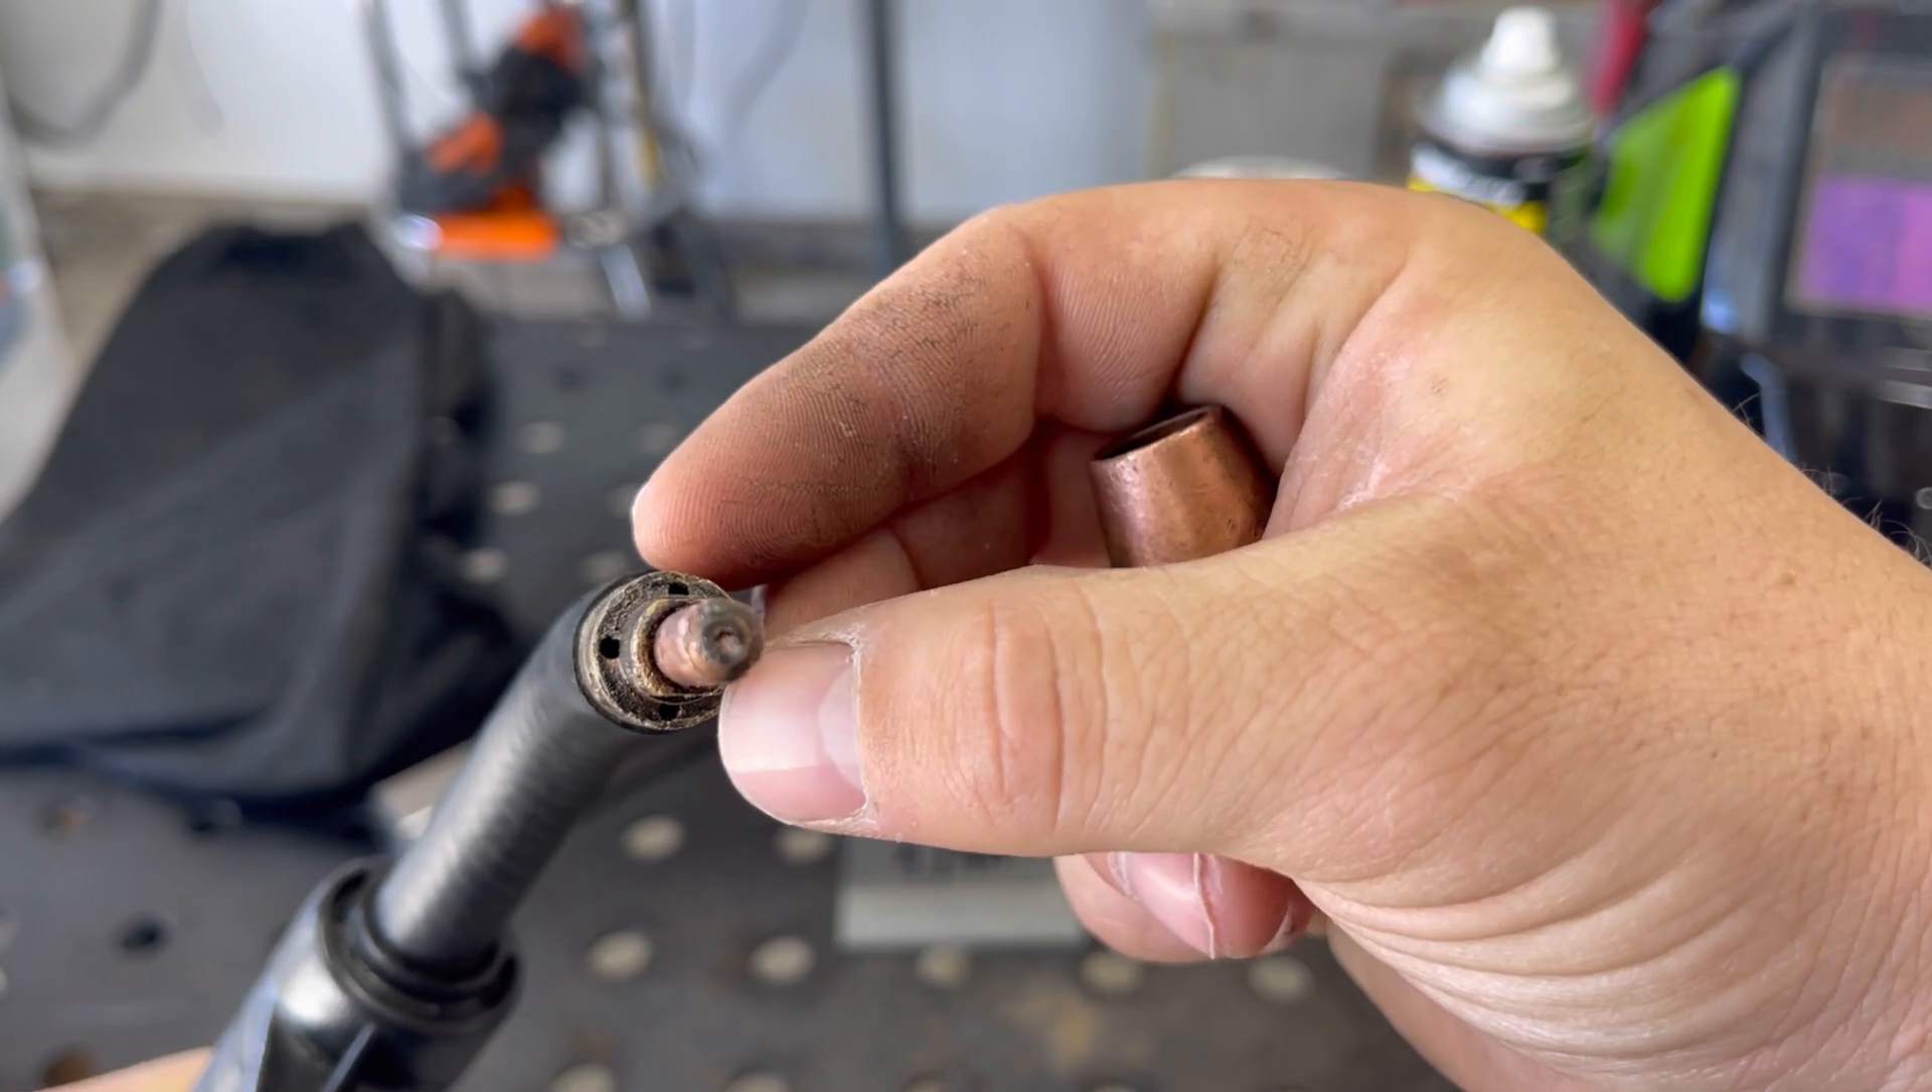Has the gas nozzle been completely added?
No.